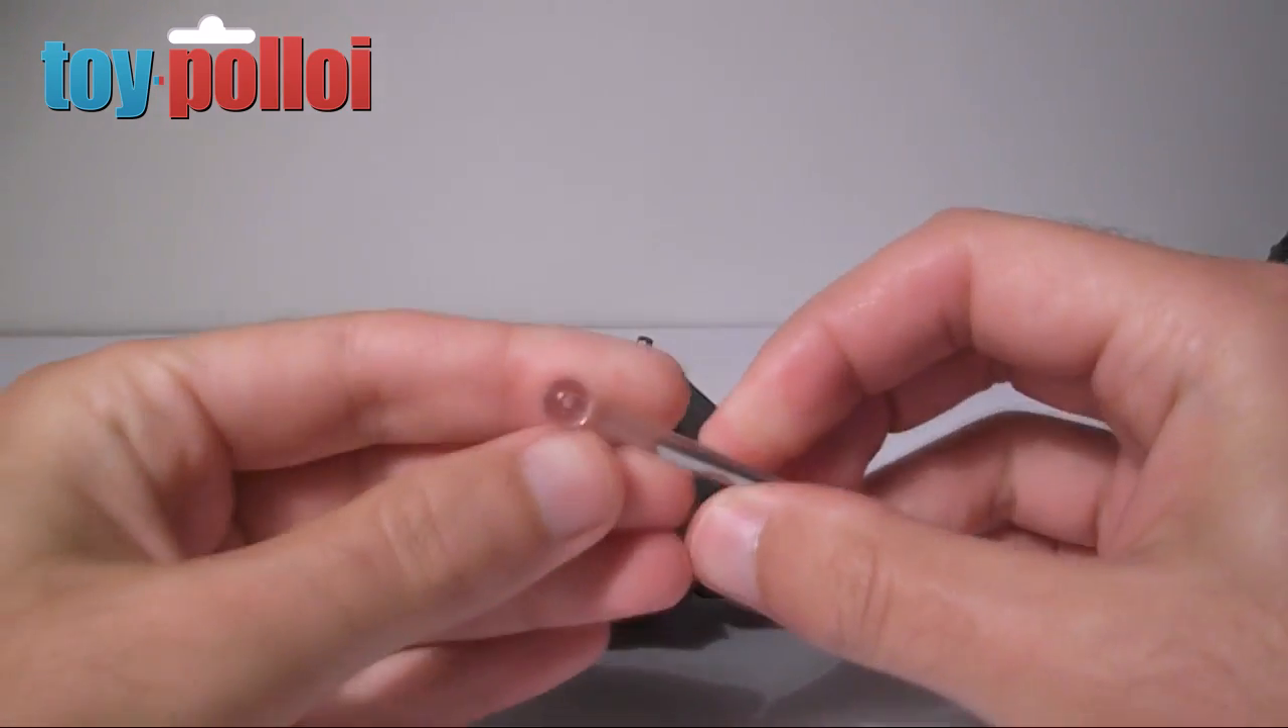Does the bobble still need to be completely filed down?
Yes.